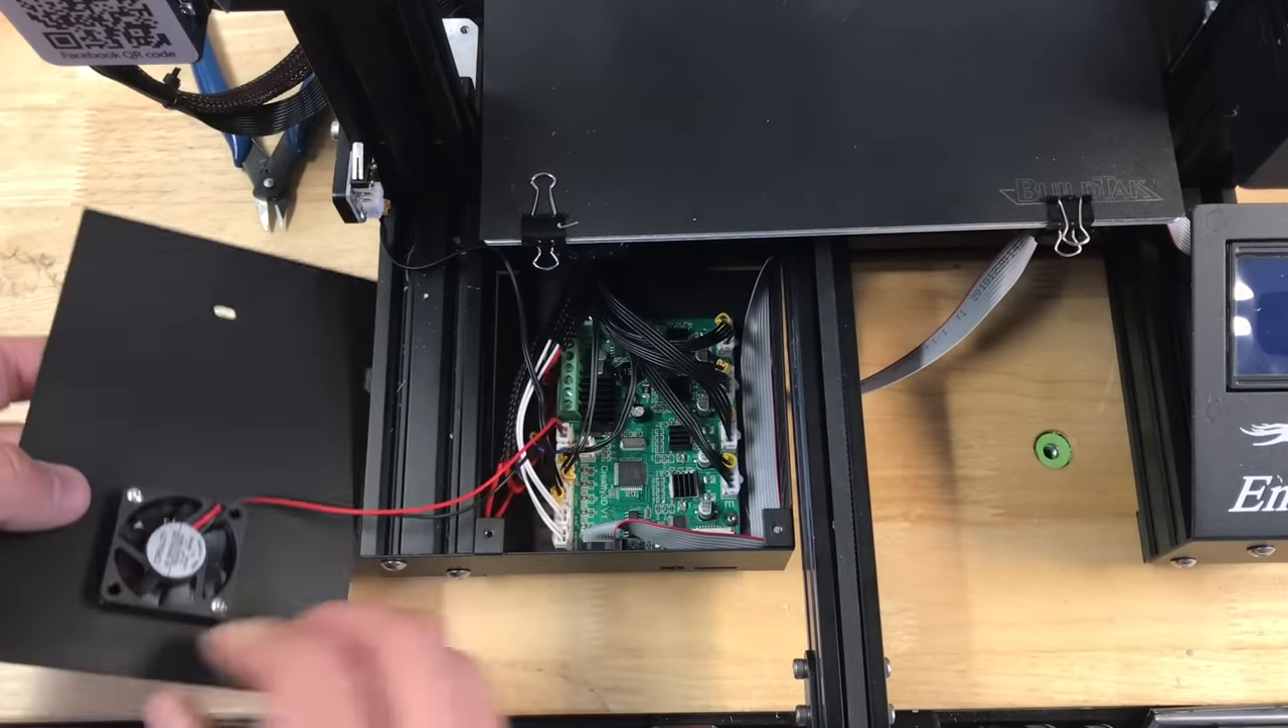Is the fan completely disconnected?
No.